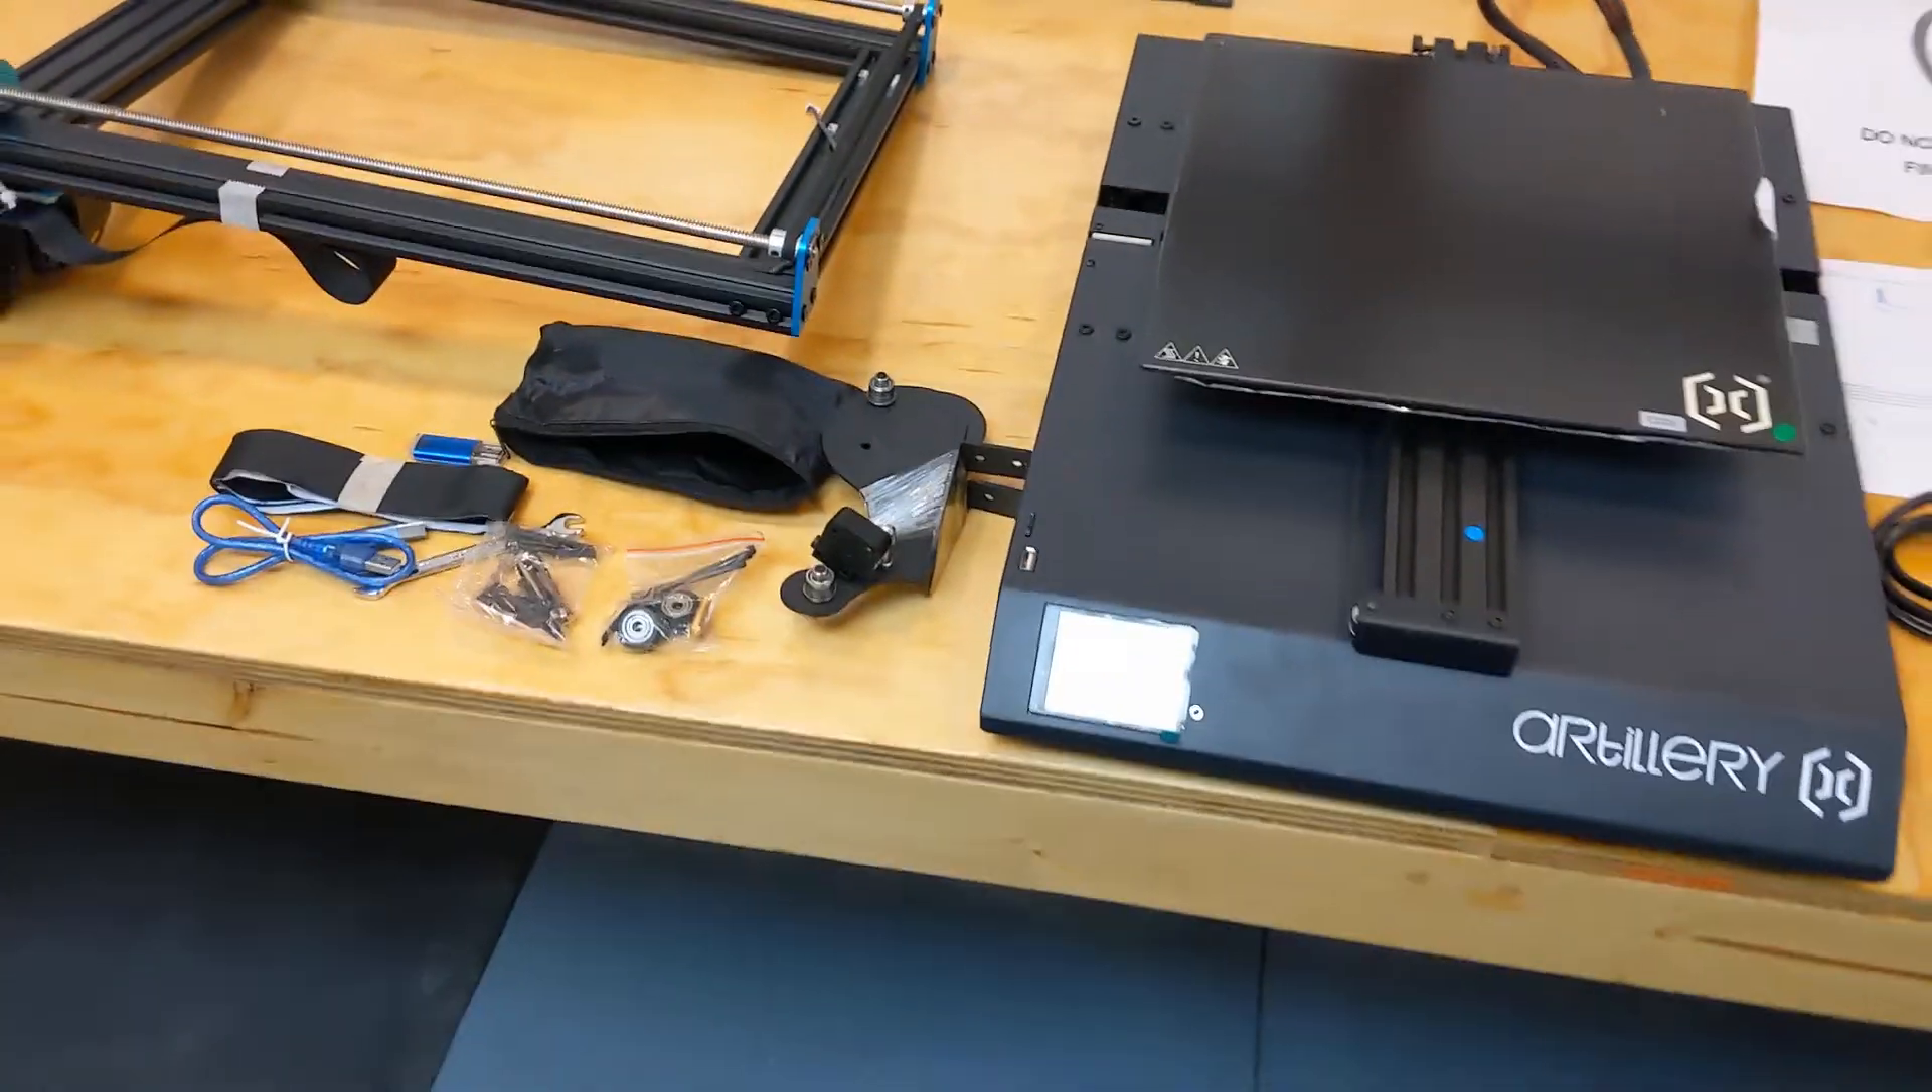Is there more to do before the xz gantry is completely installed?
Yes.